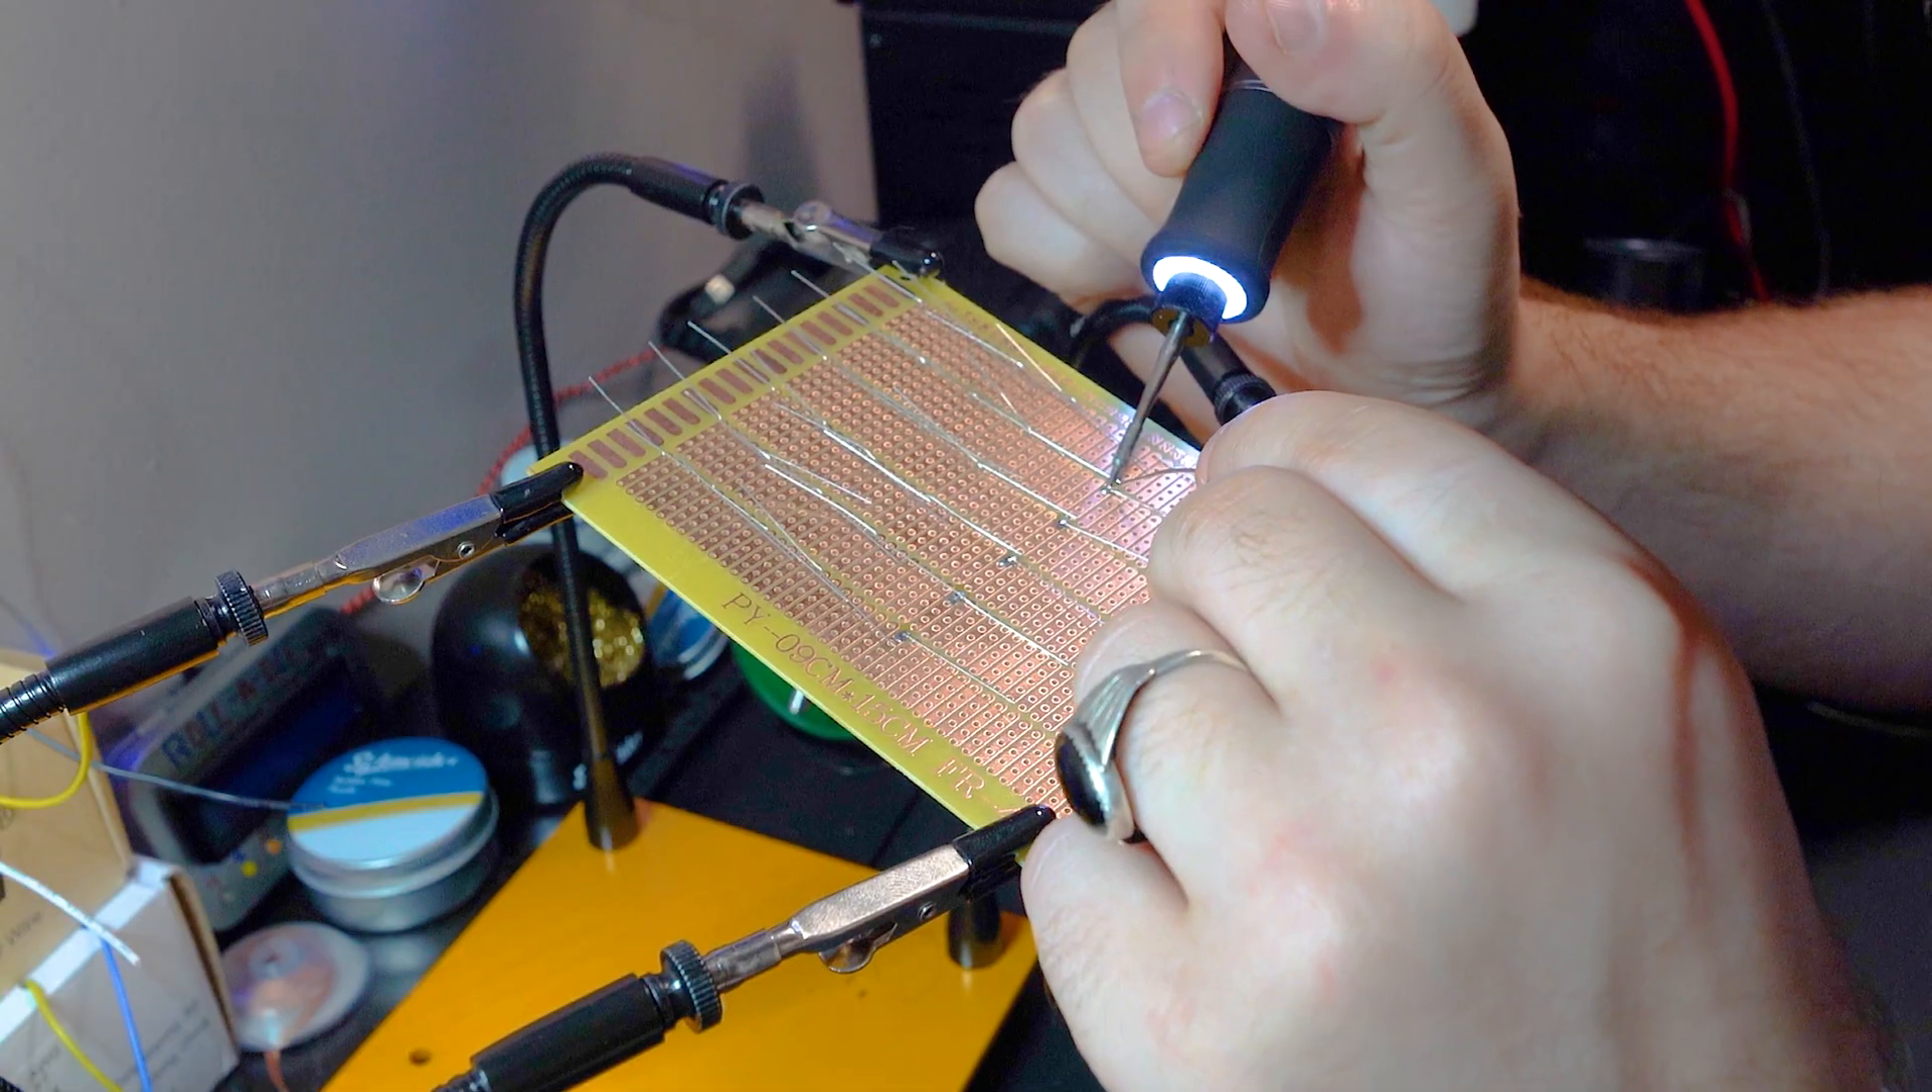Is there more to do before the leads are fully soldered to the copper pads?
Yes.